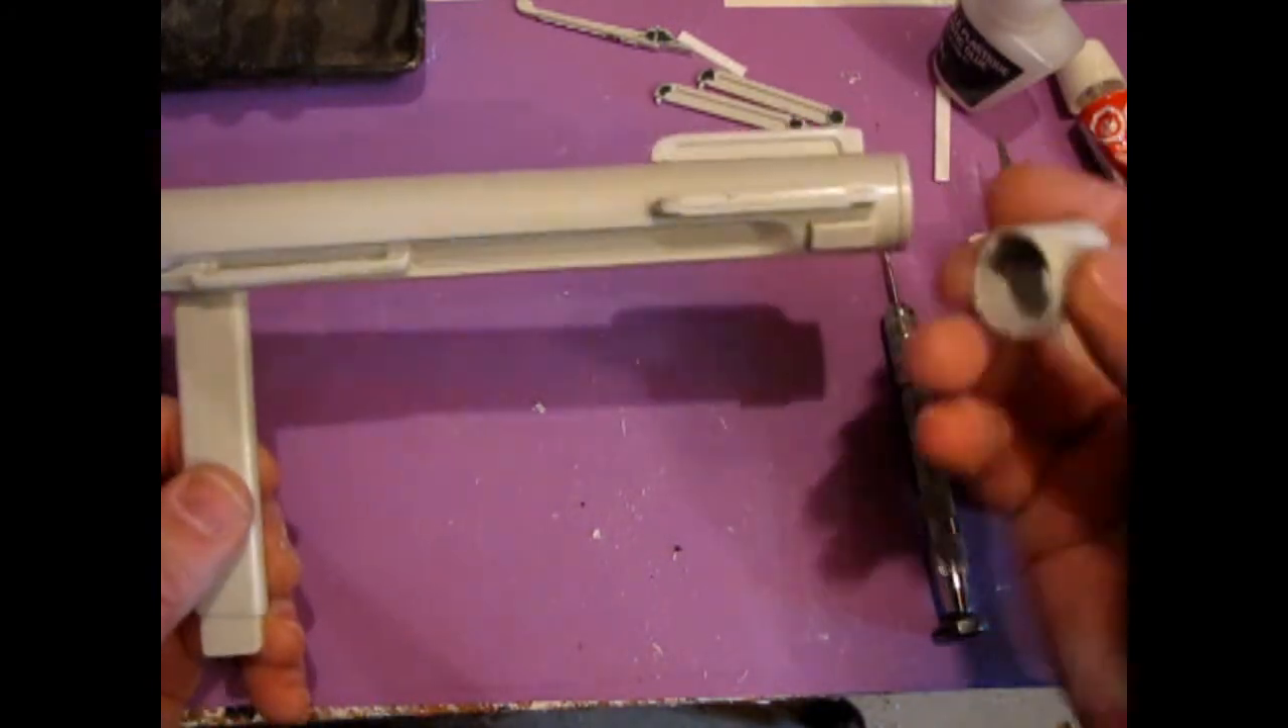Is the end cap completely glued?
No.